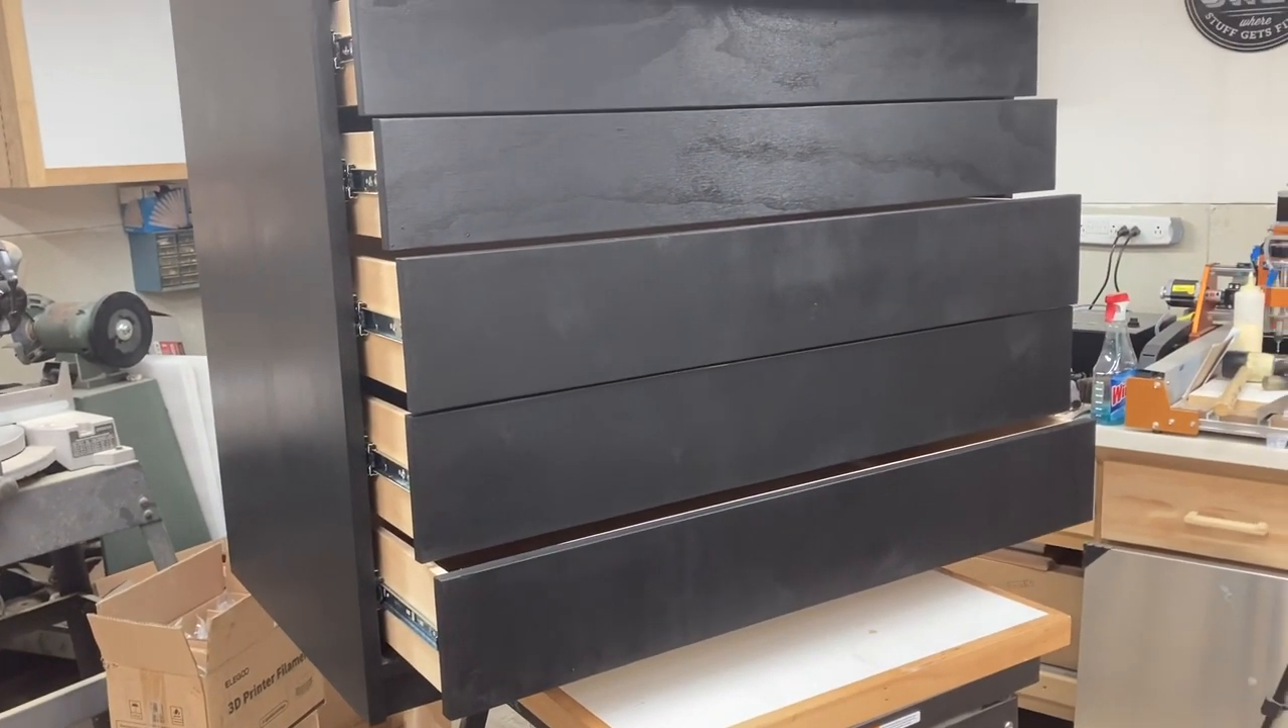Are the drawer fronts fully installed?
Yes.